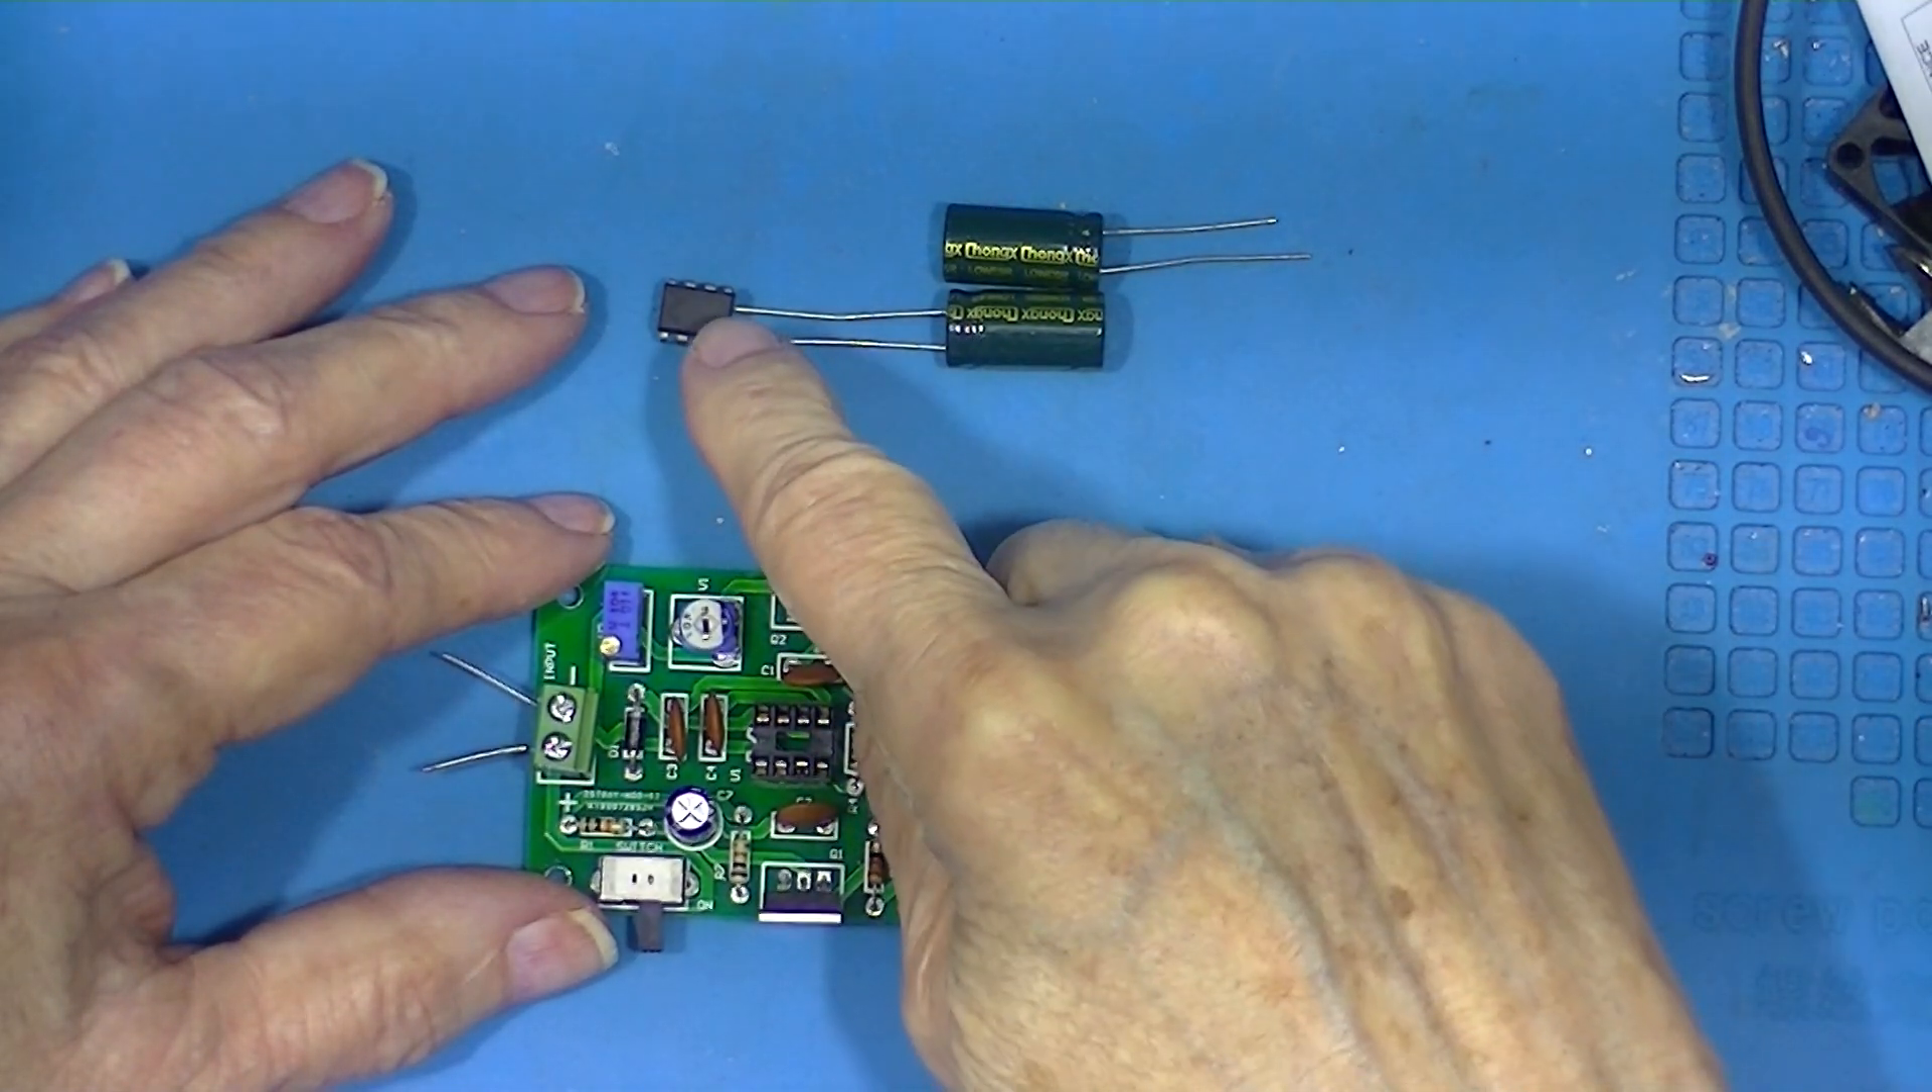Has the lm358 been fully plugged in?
No.